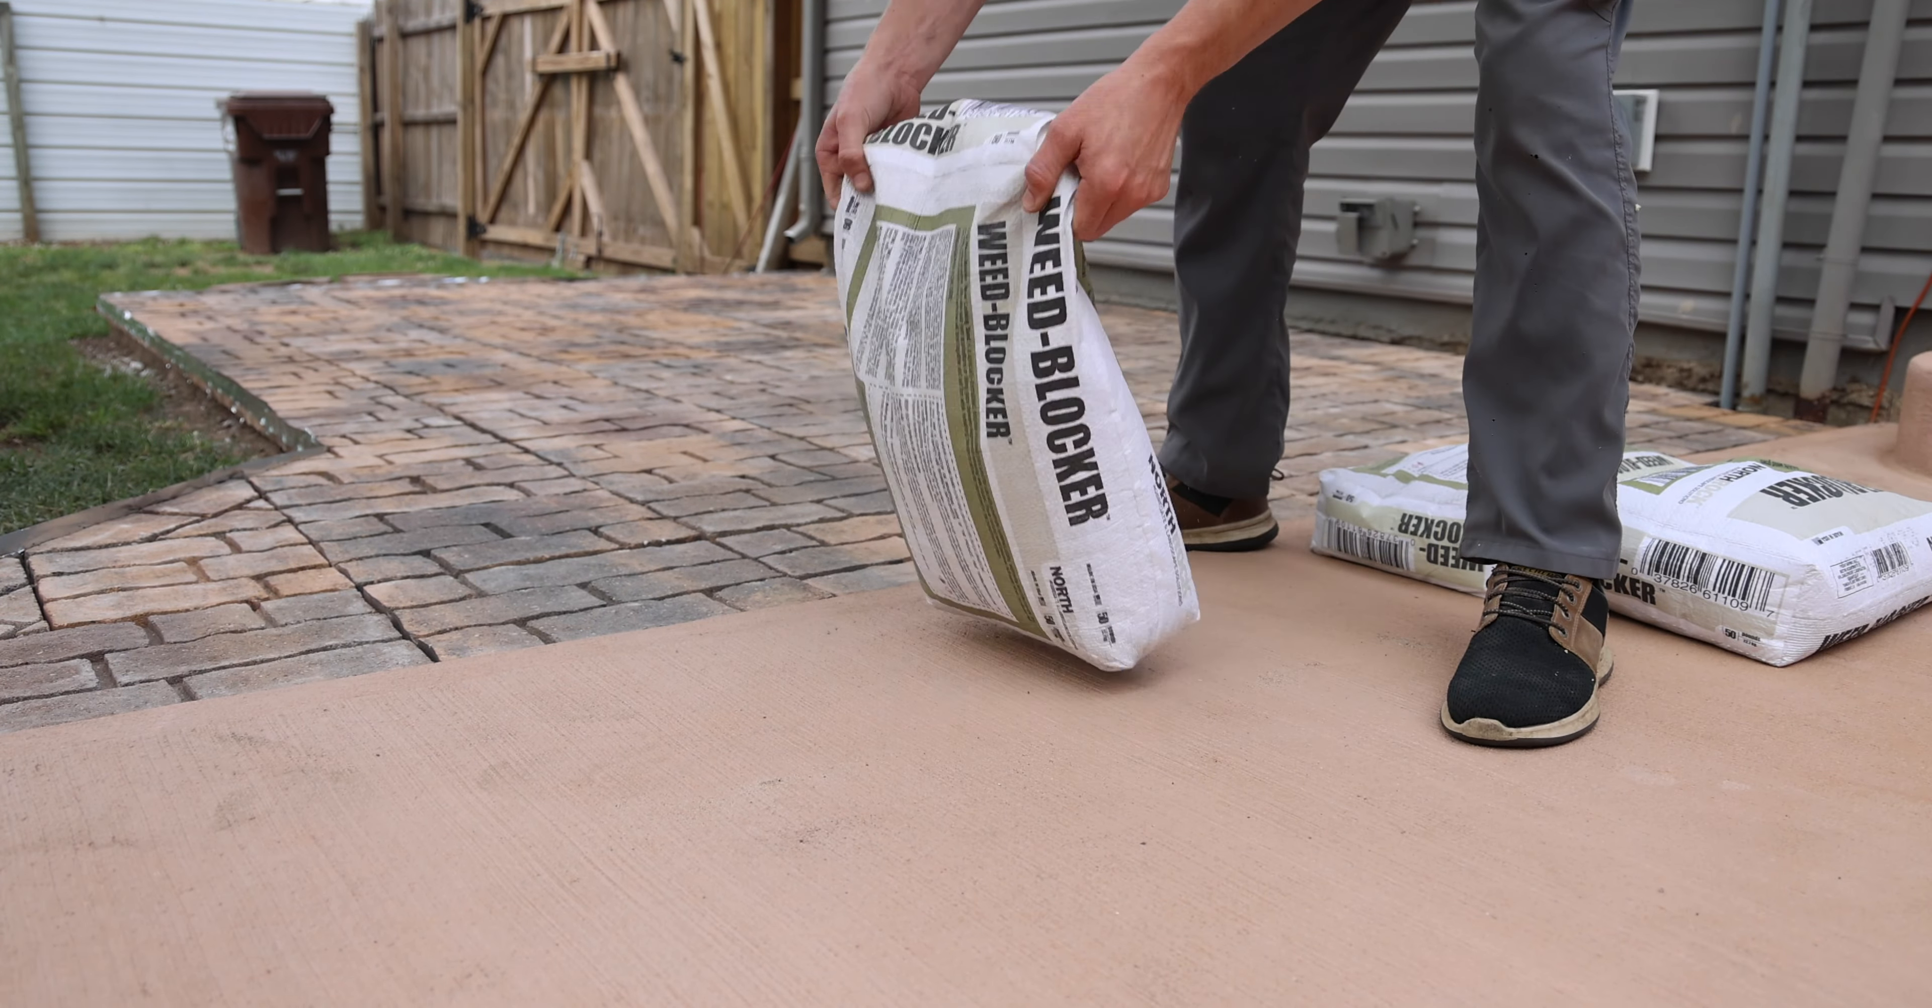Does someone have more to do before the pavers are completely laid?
No.